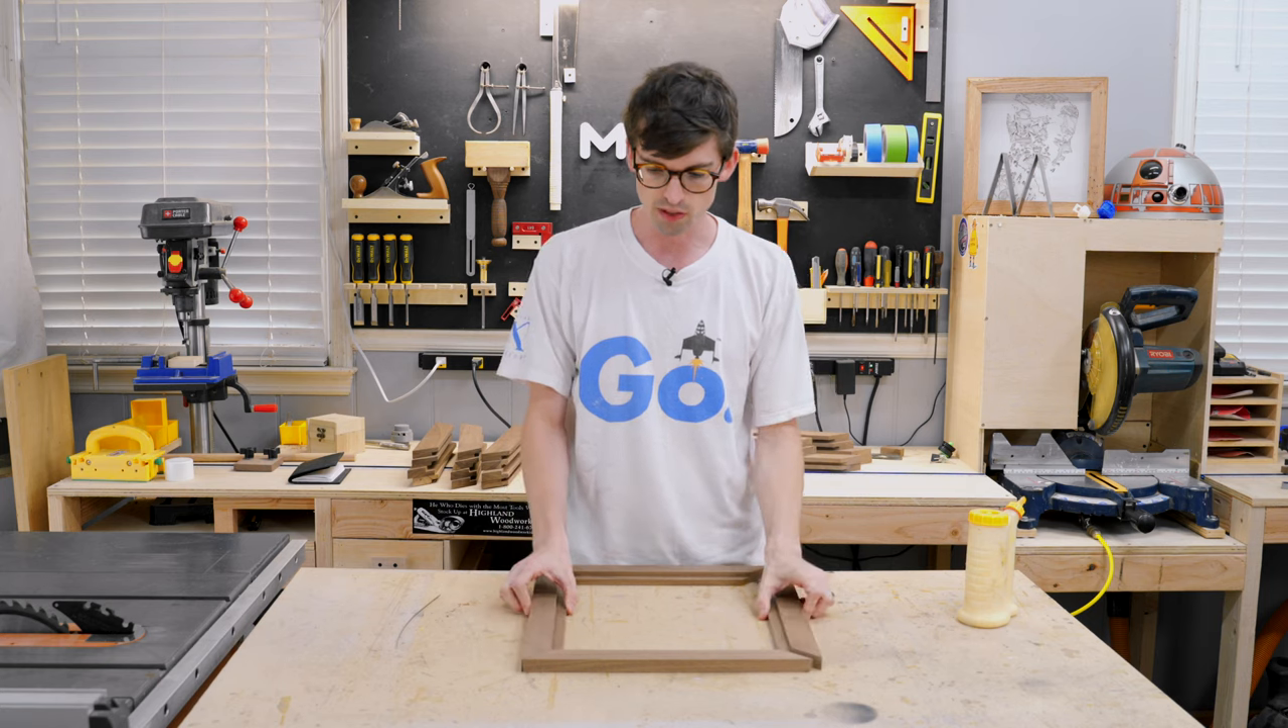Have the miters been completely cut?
Yes.